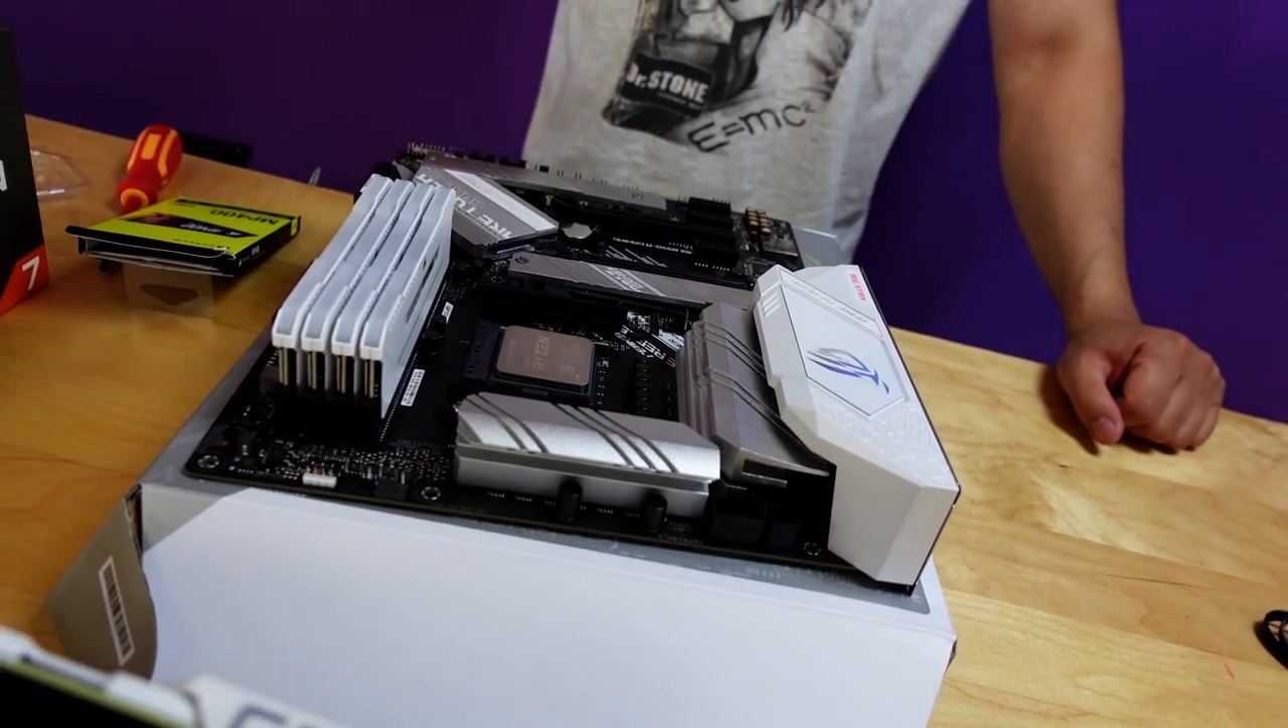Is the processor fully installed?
Yes.